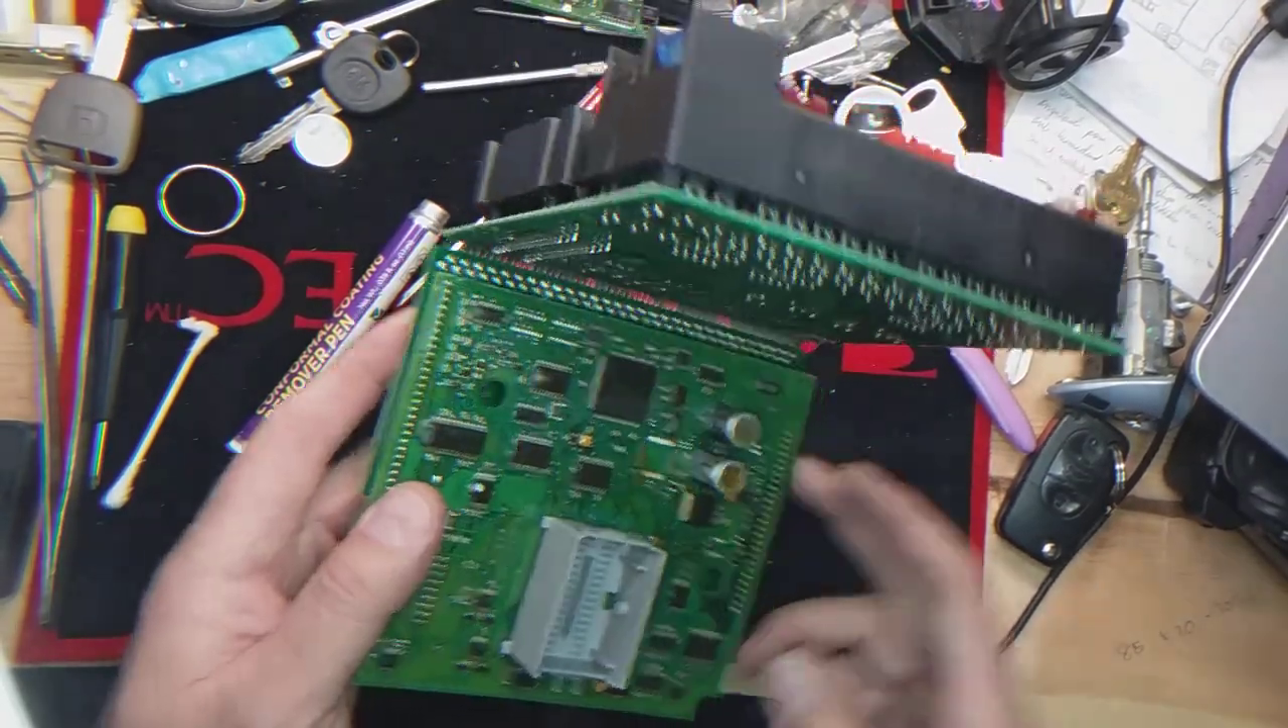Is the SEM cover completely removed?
Yes.